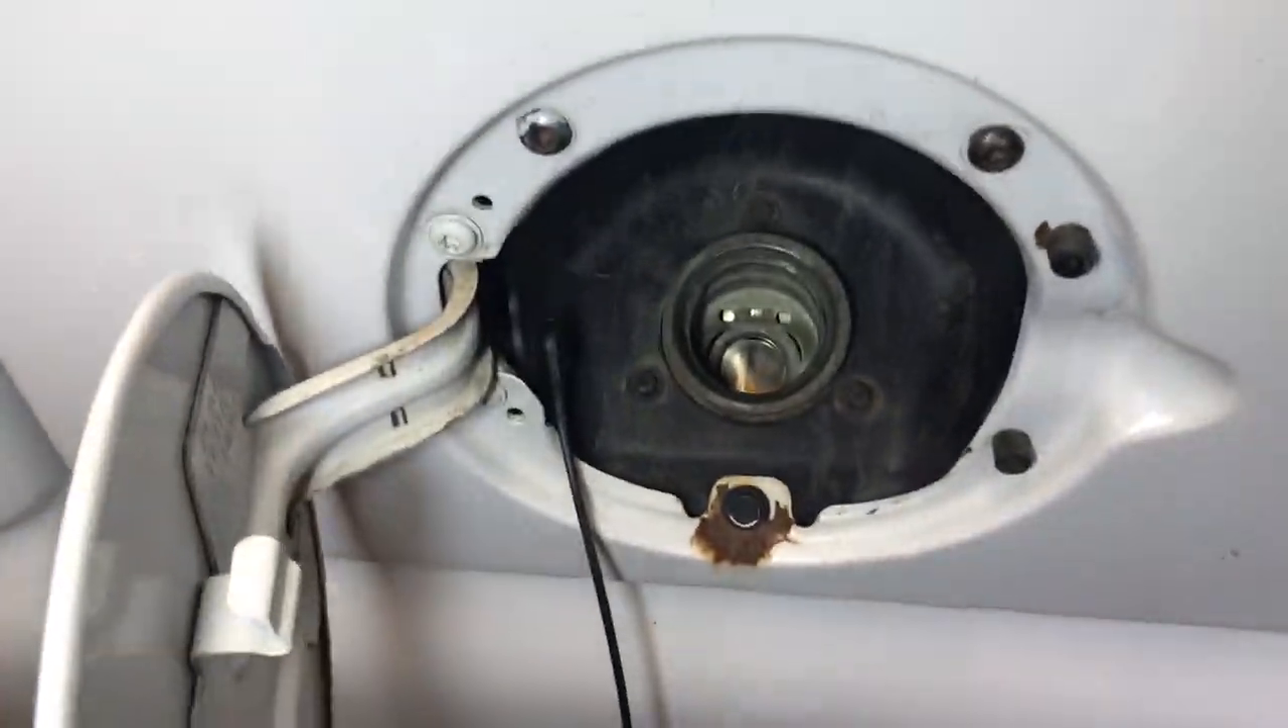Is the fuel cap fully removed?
Yes.